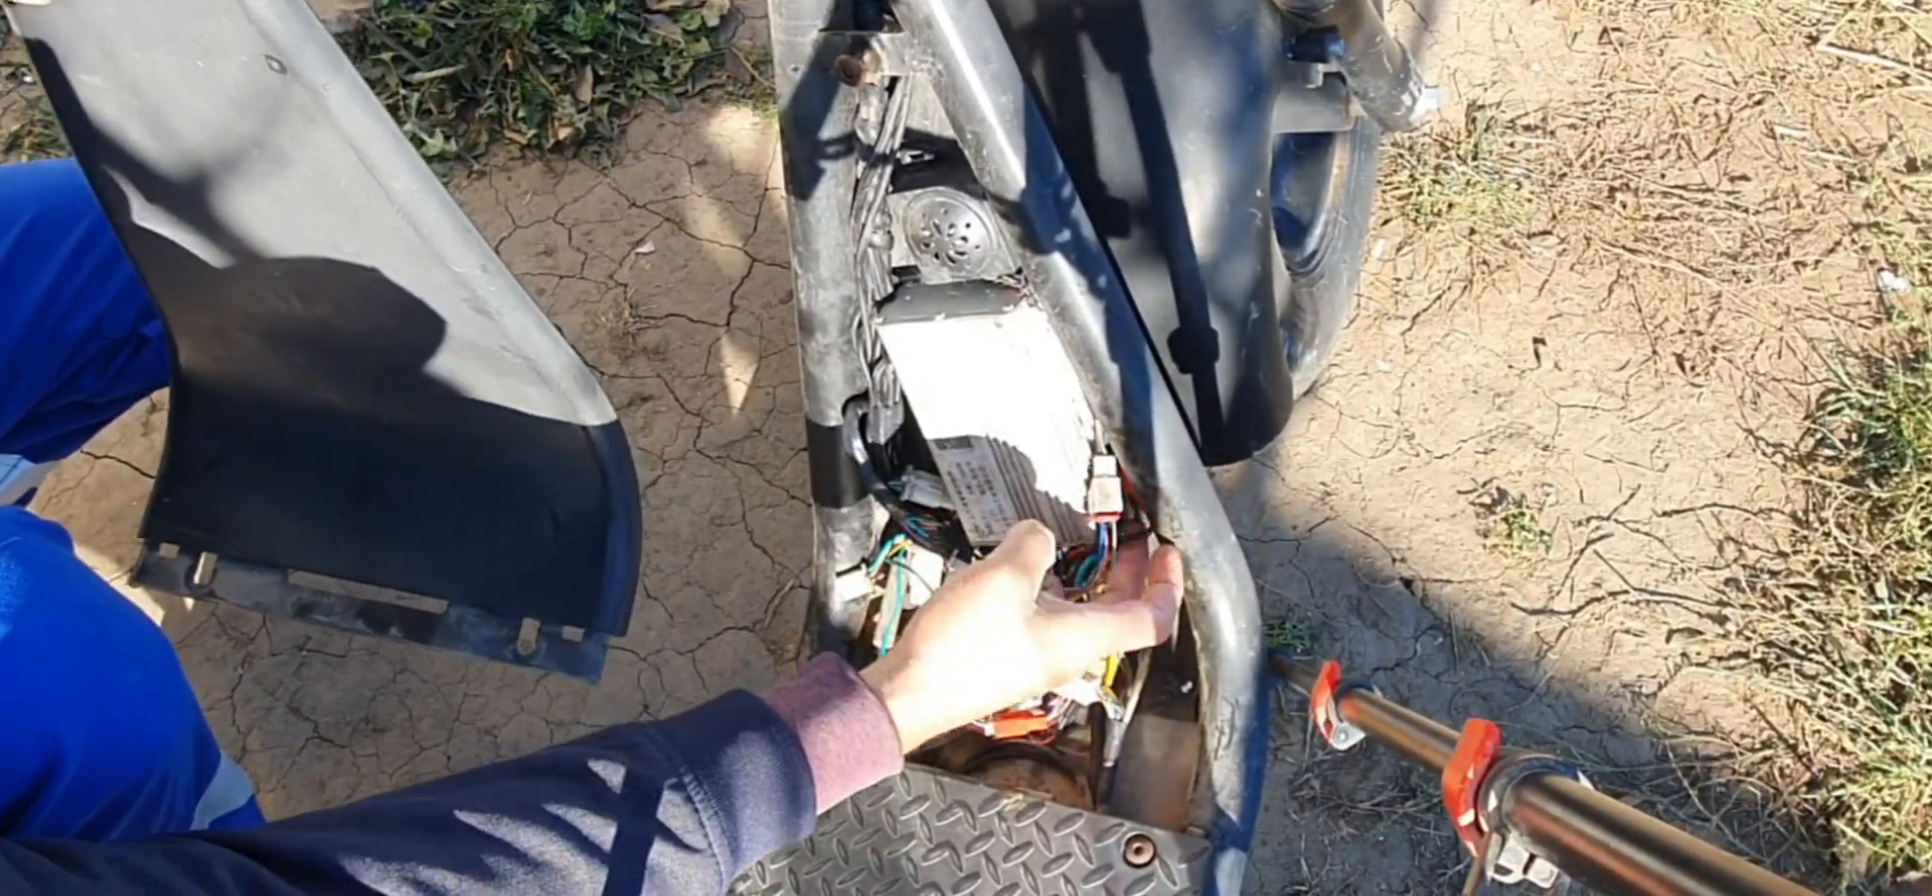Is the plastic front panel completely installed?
No.